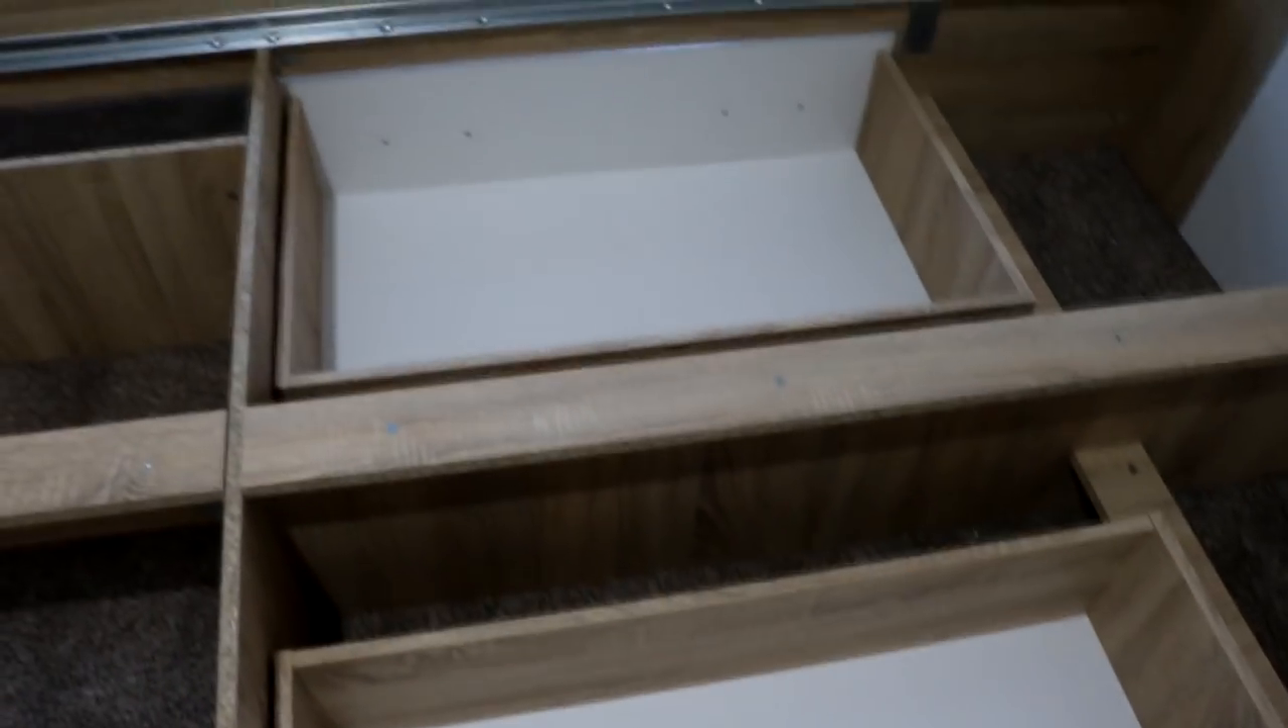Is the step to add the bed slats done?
No.